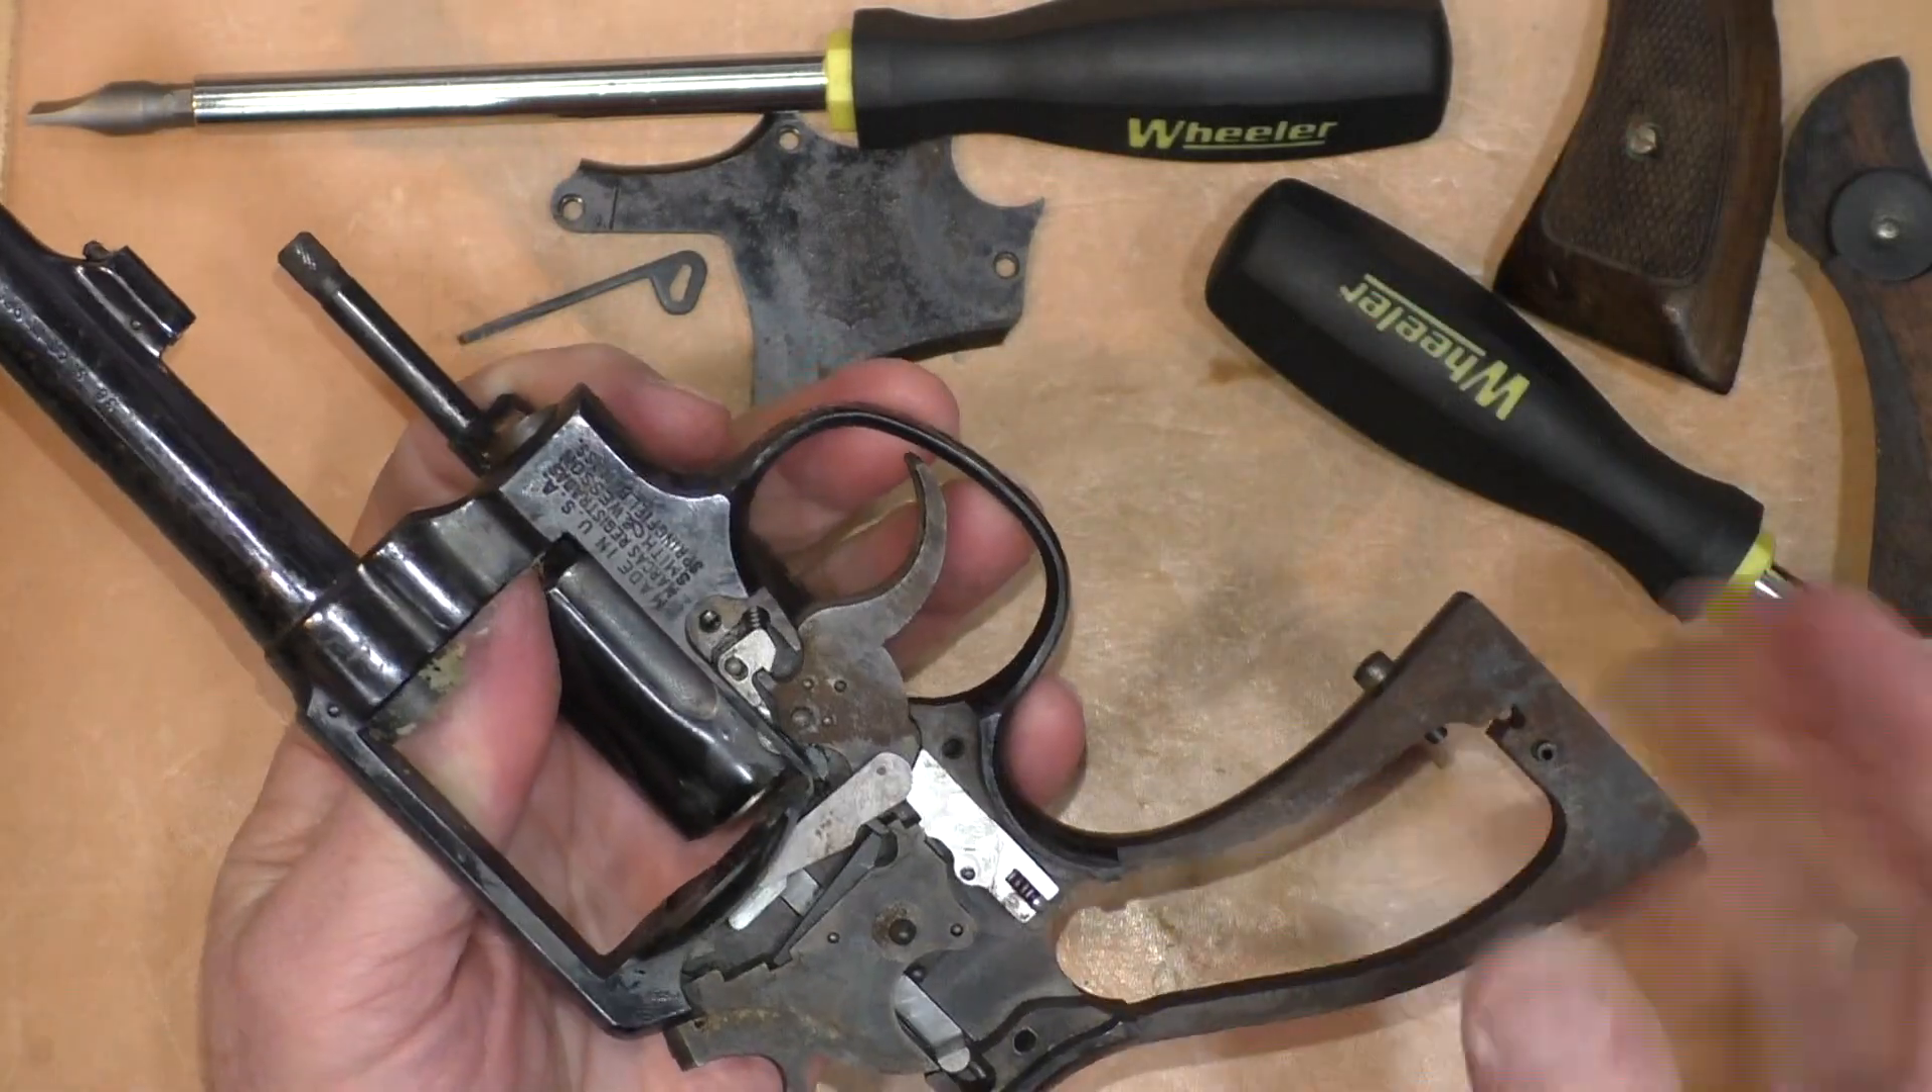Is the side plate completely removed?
Yes.